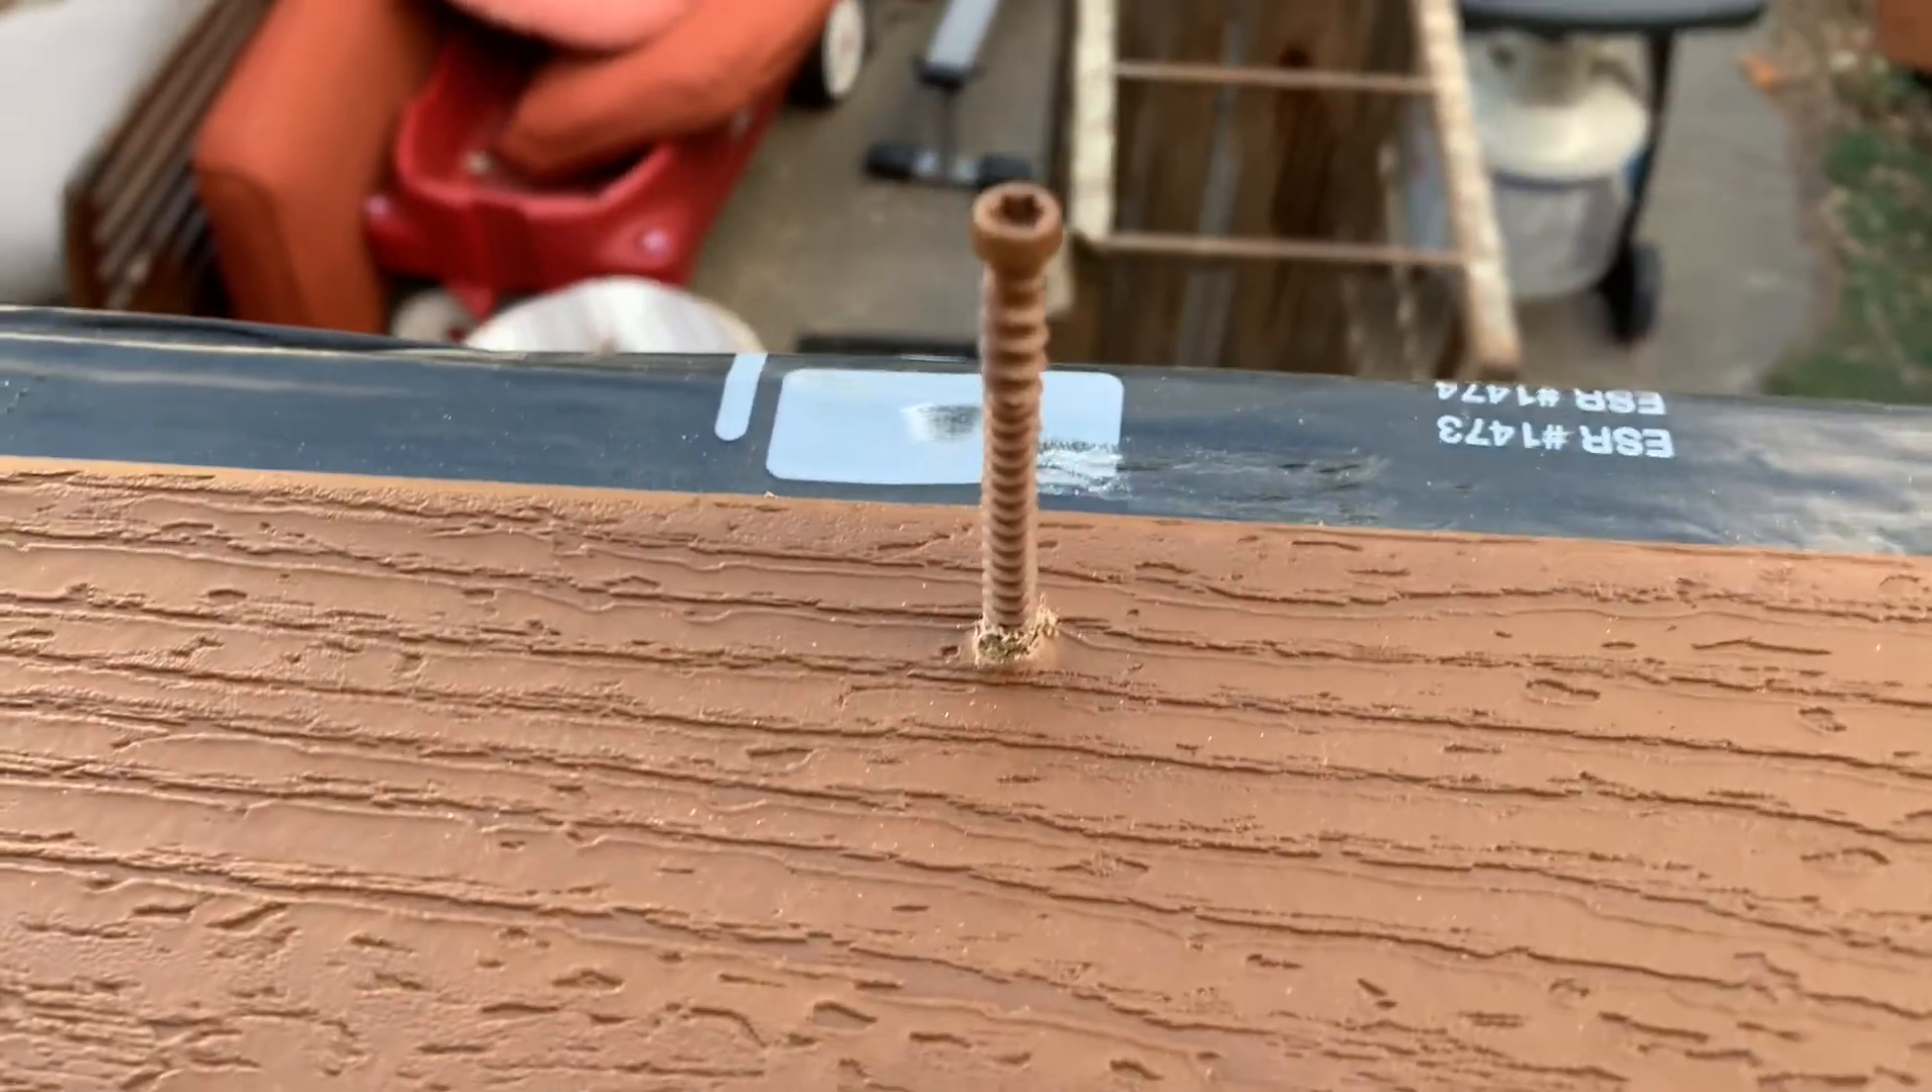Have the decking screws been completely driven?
No.